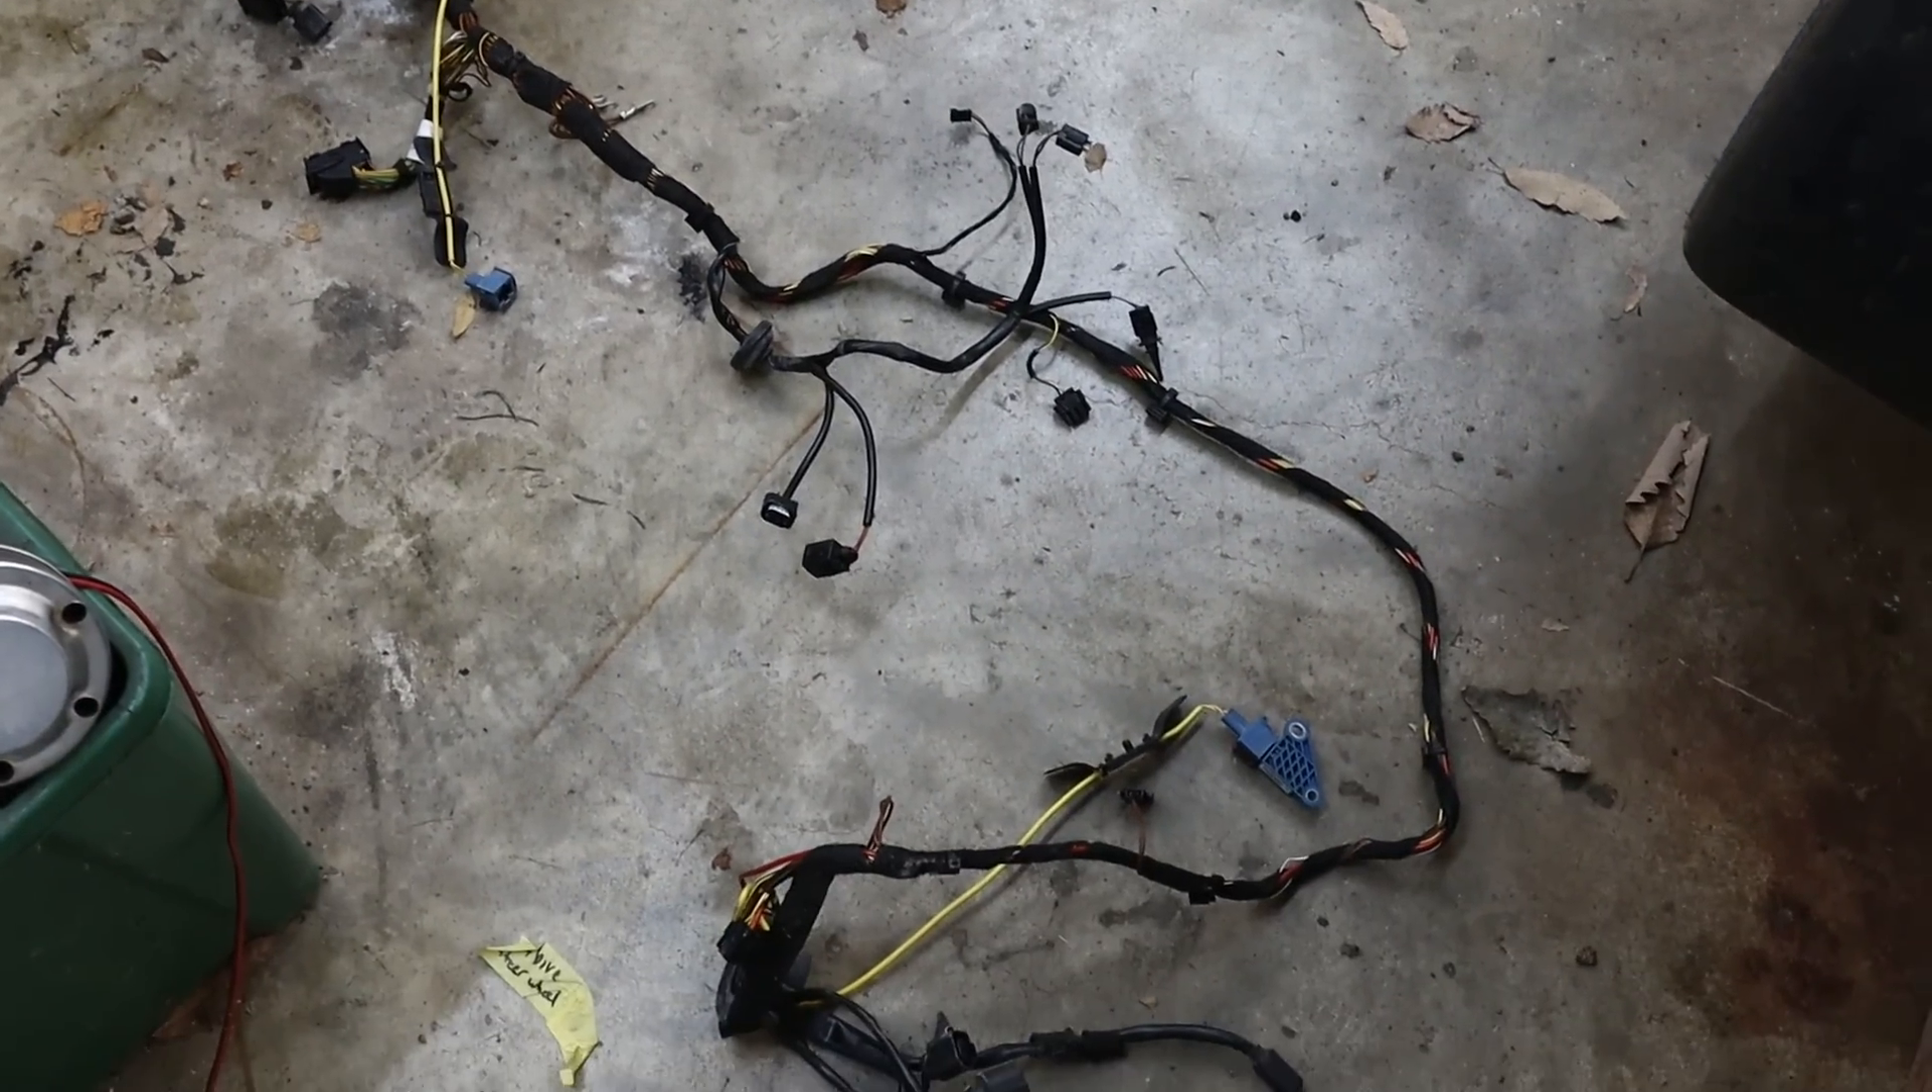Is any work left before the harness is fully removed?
No.